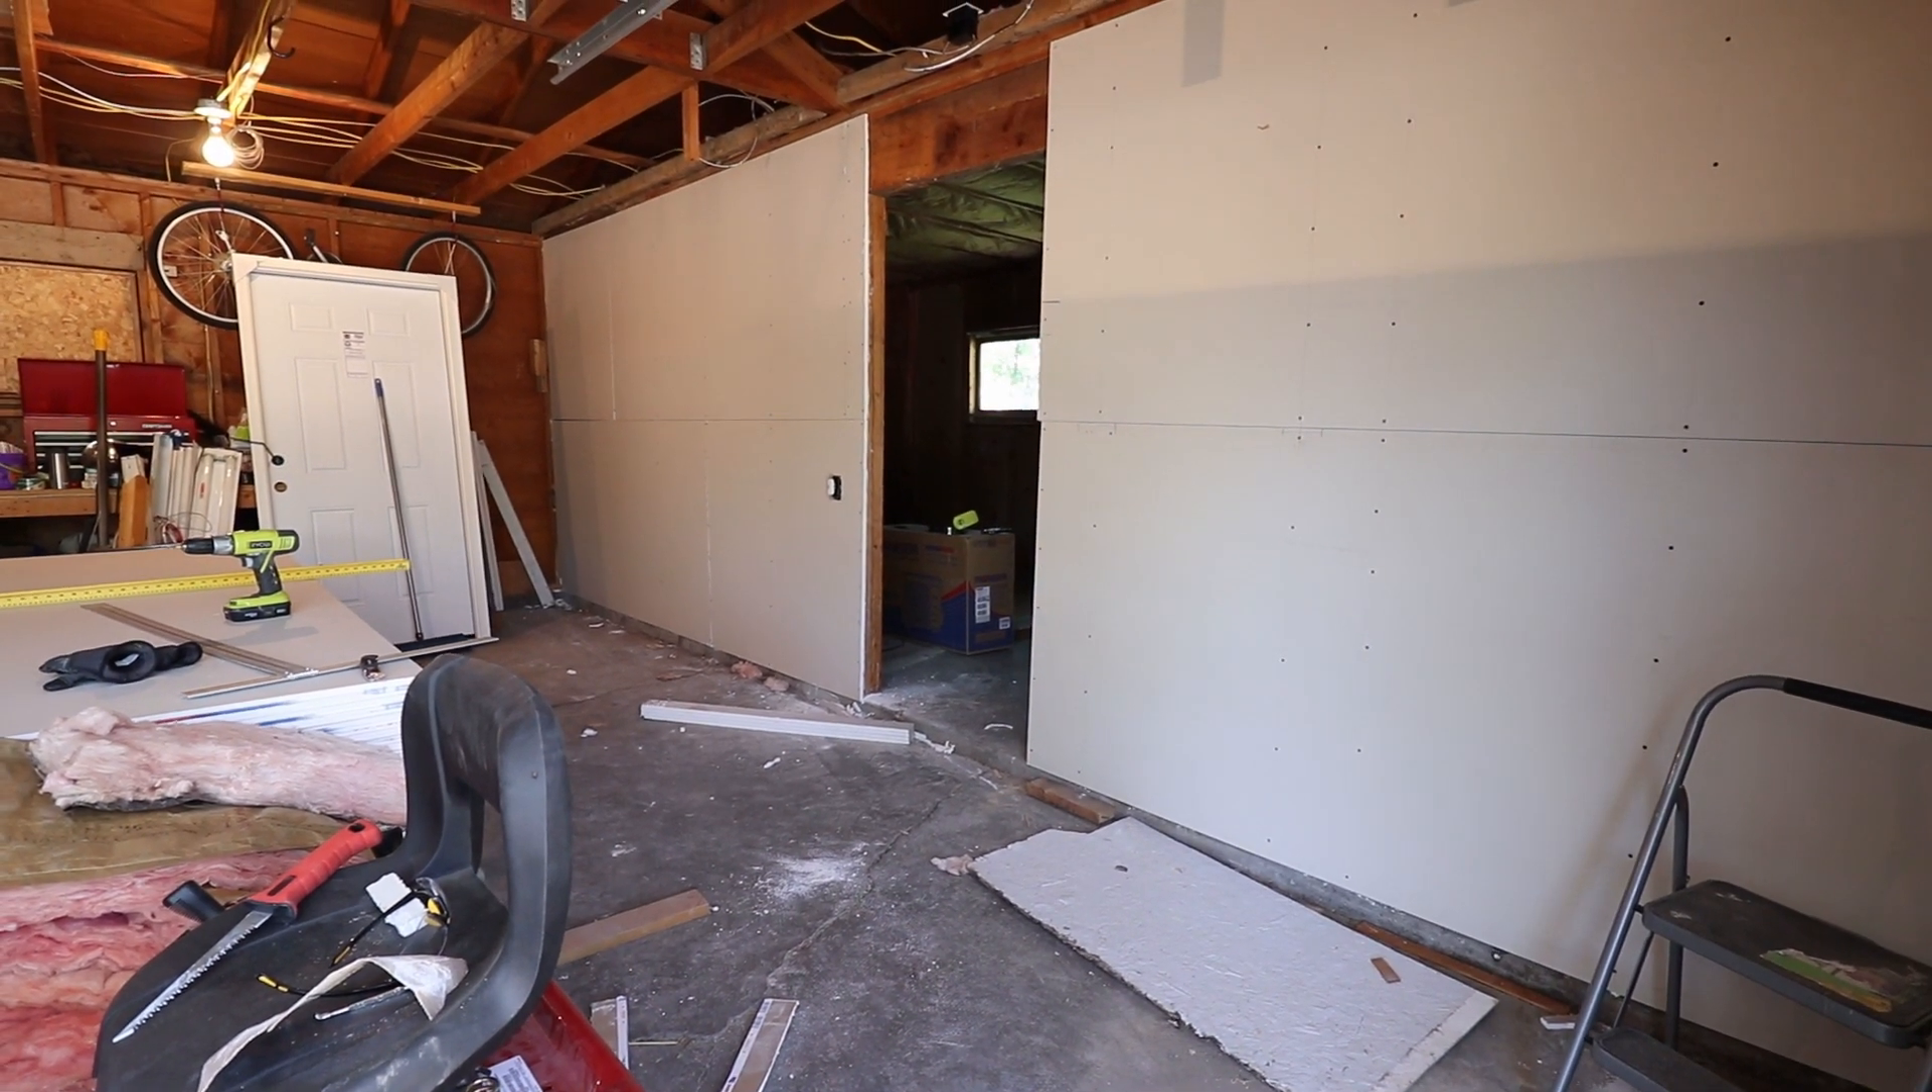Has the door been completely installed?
No.